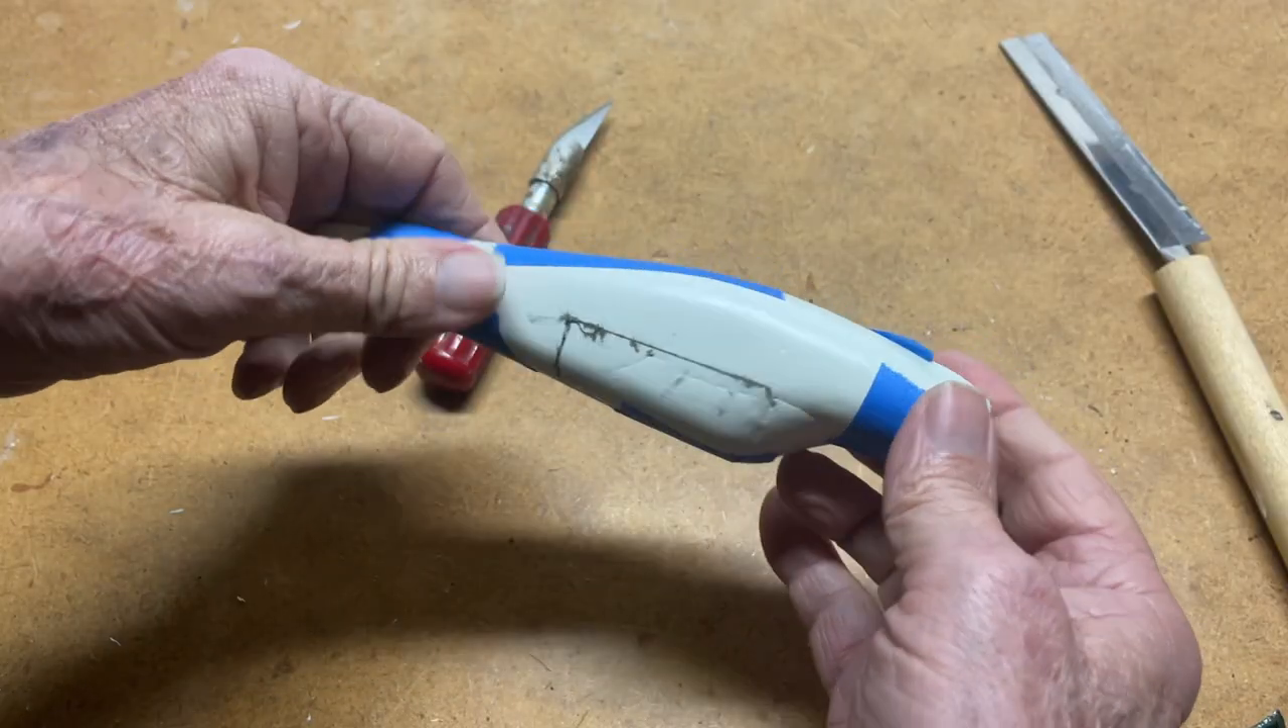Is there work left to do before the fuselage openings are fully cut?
Yes.